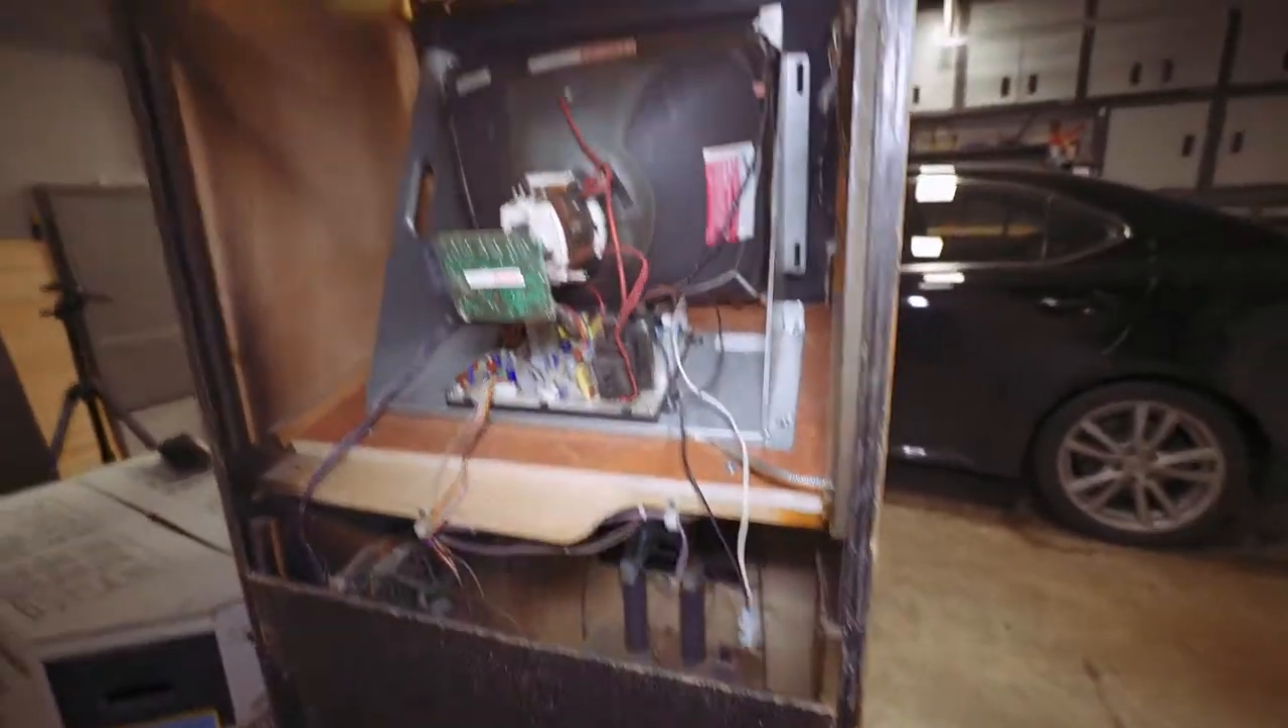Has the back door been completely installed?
No.